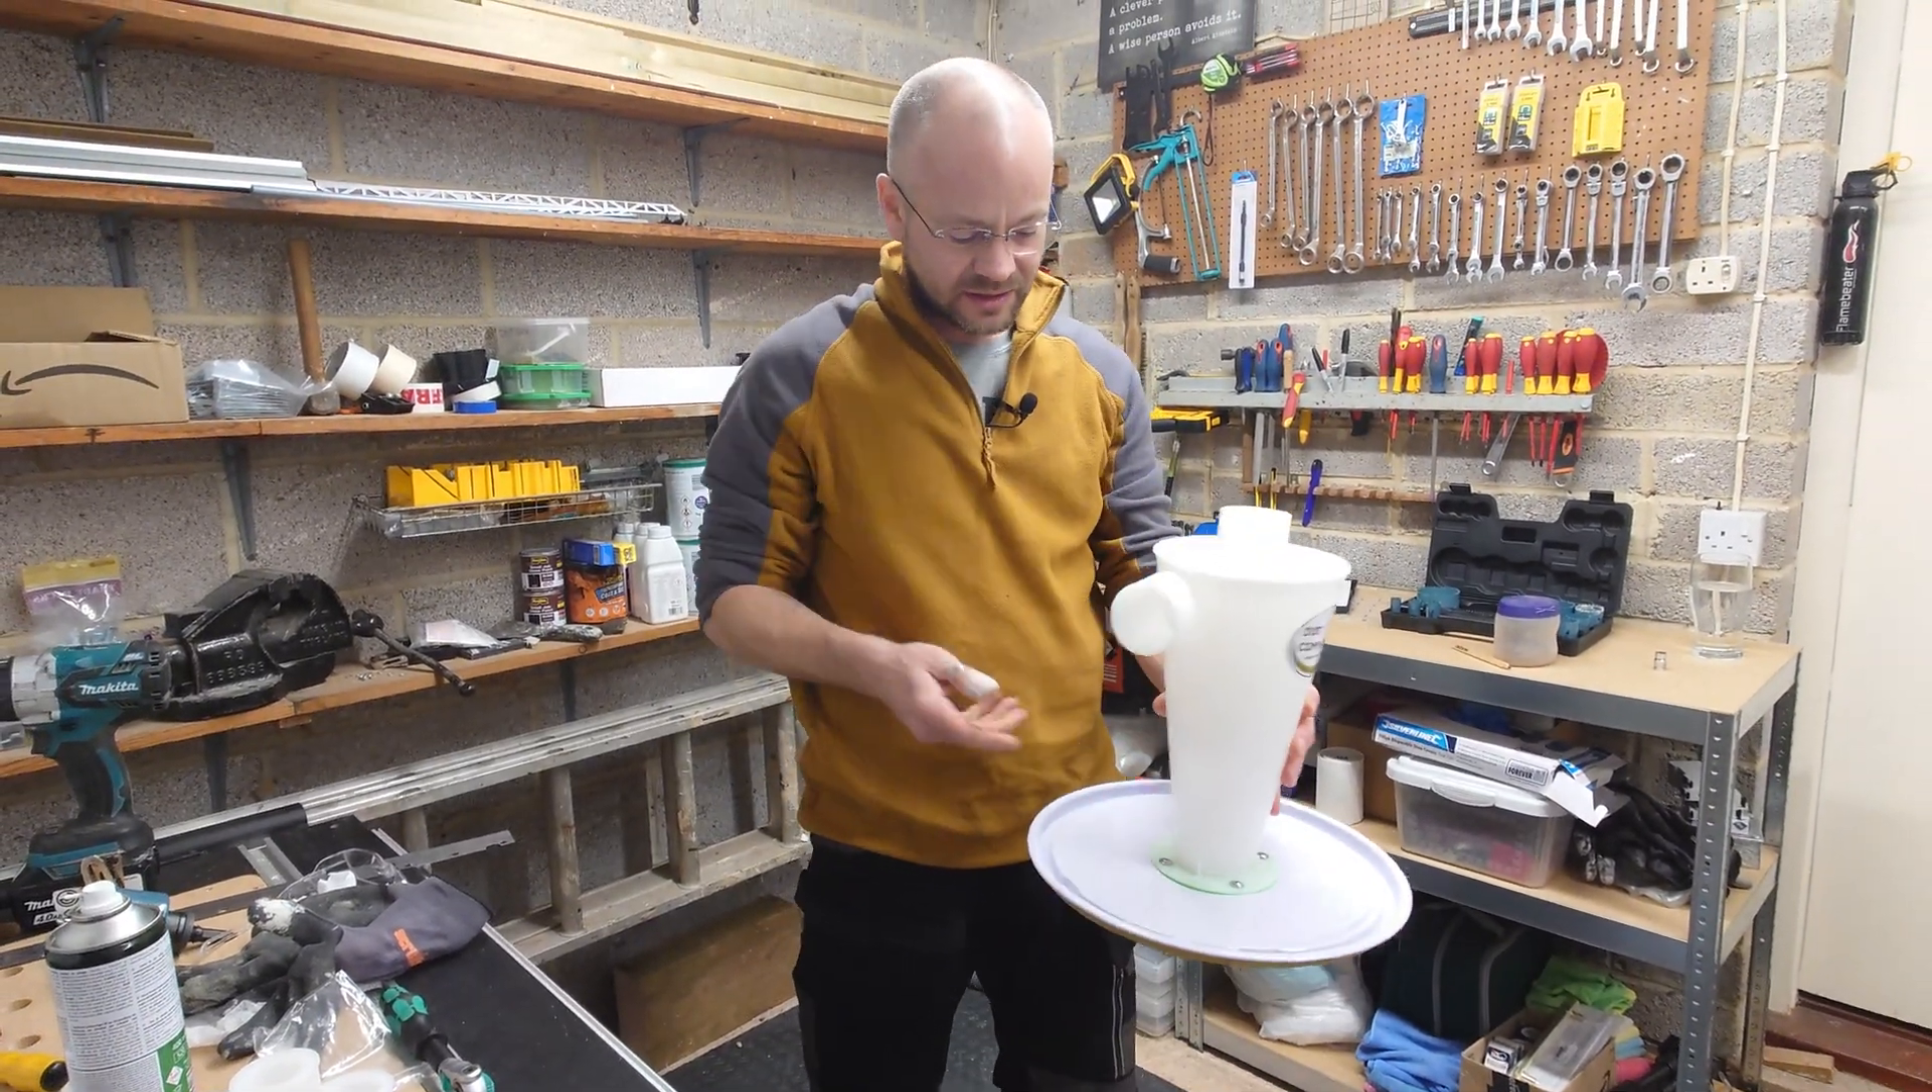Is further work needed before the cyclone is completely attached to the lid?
No.